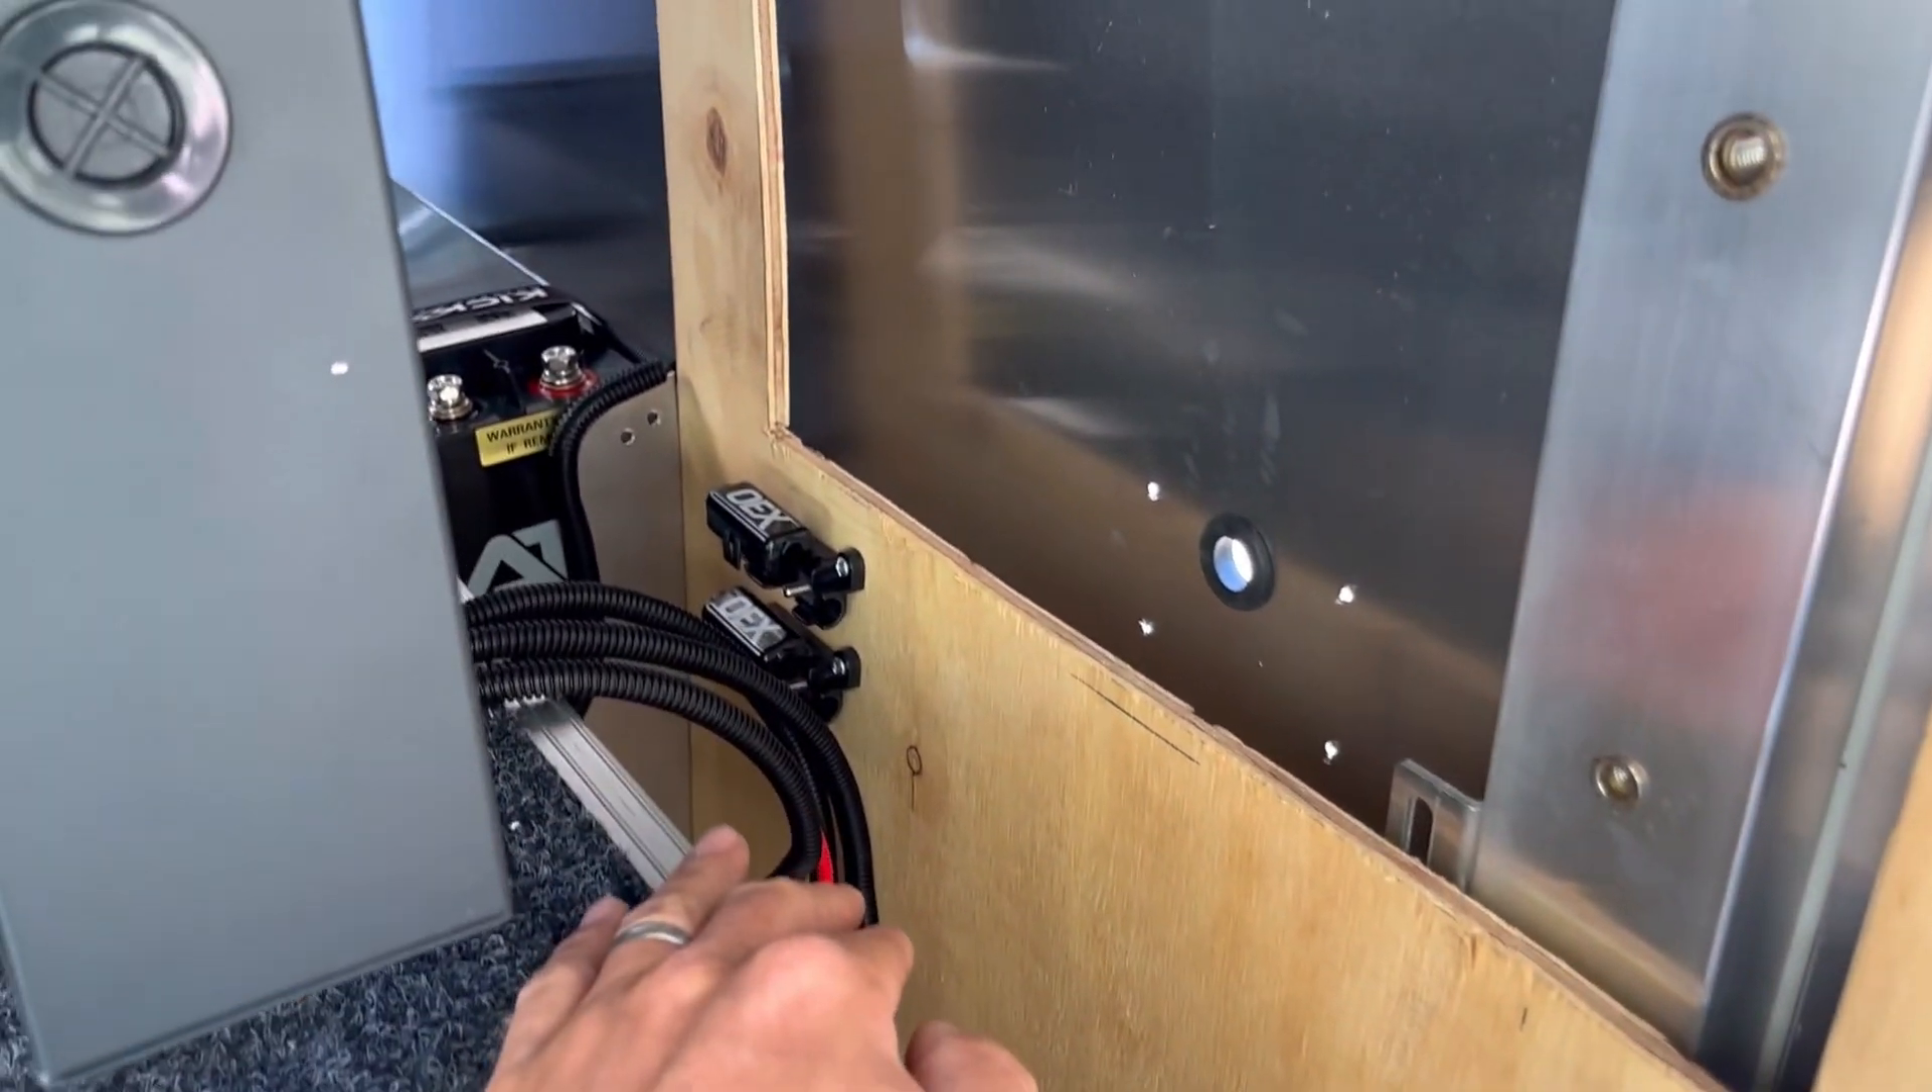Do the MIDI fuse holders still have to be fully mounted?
No.